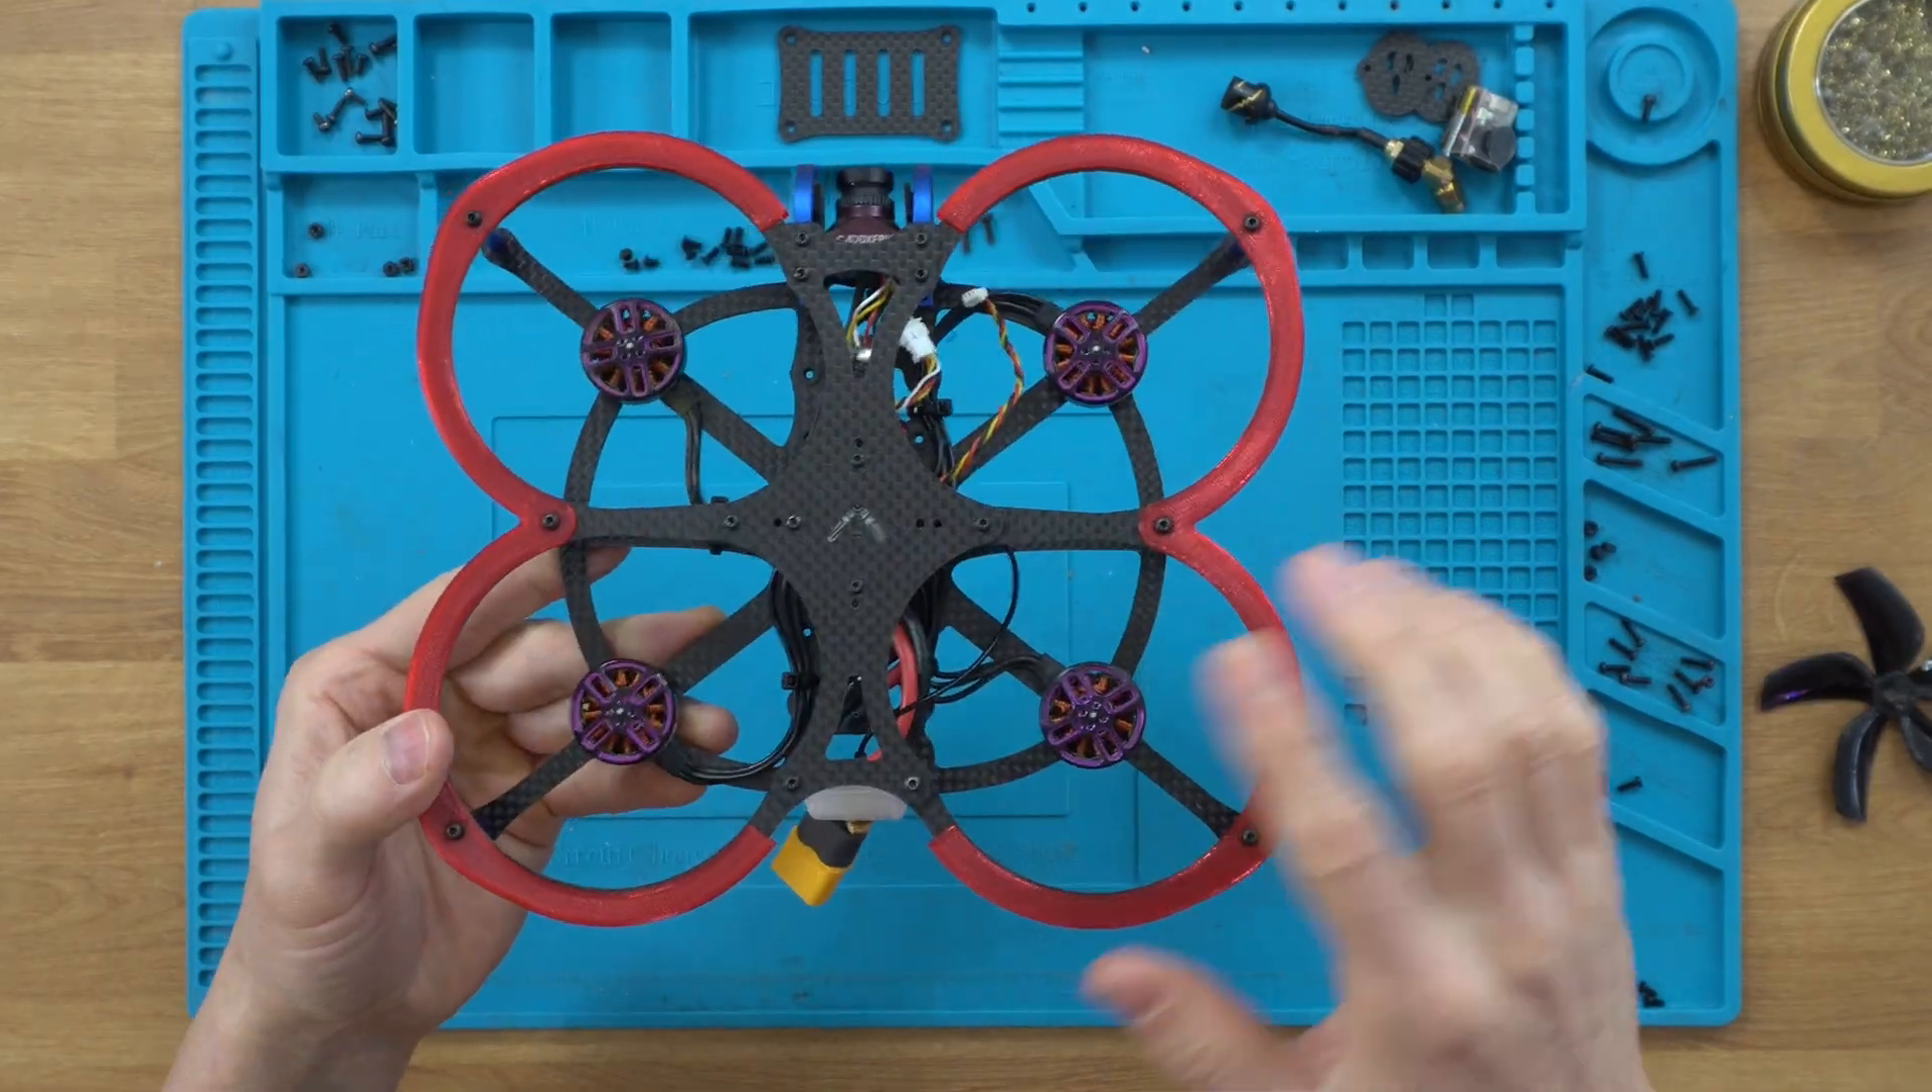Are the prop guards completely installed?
Yes.